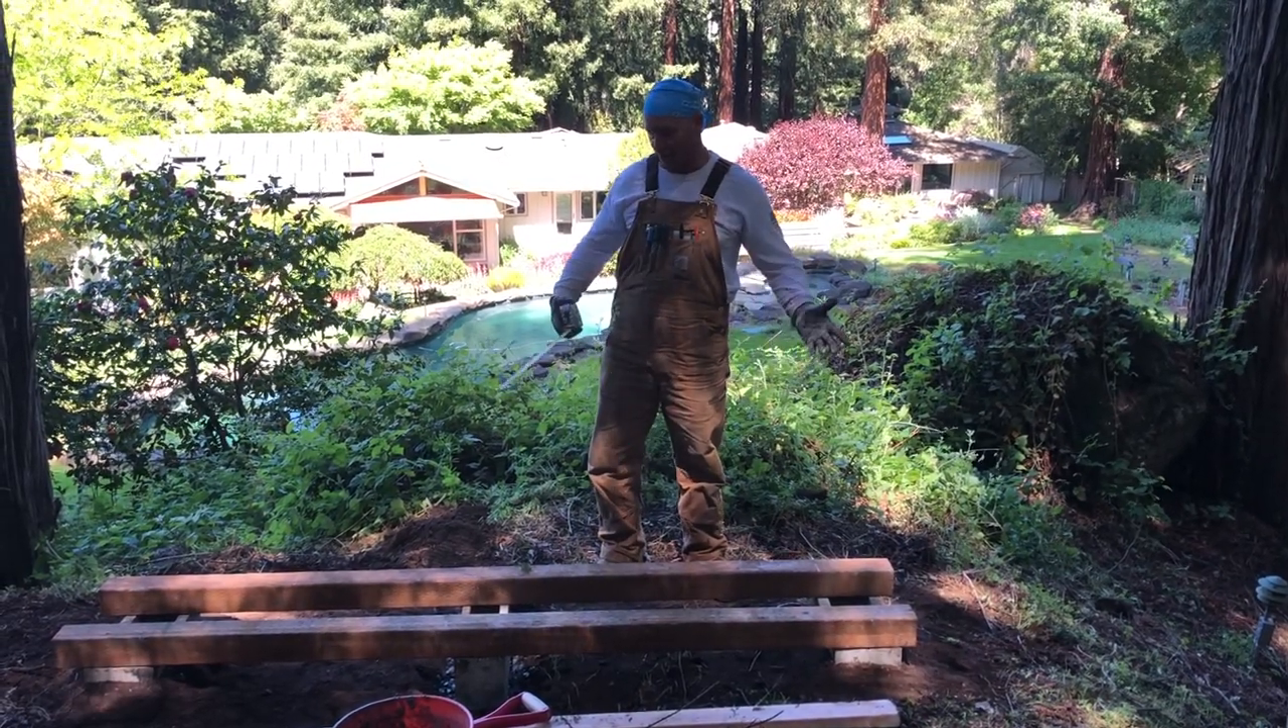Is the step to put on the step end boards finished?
No.